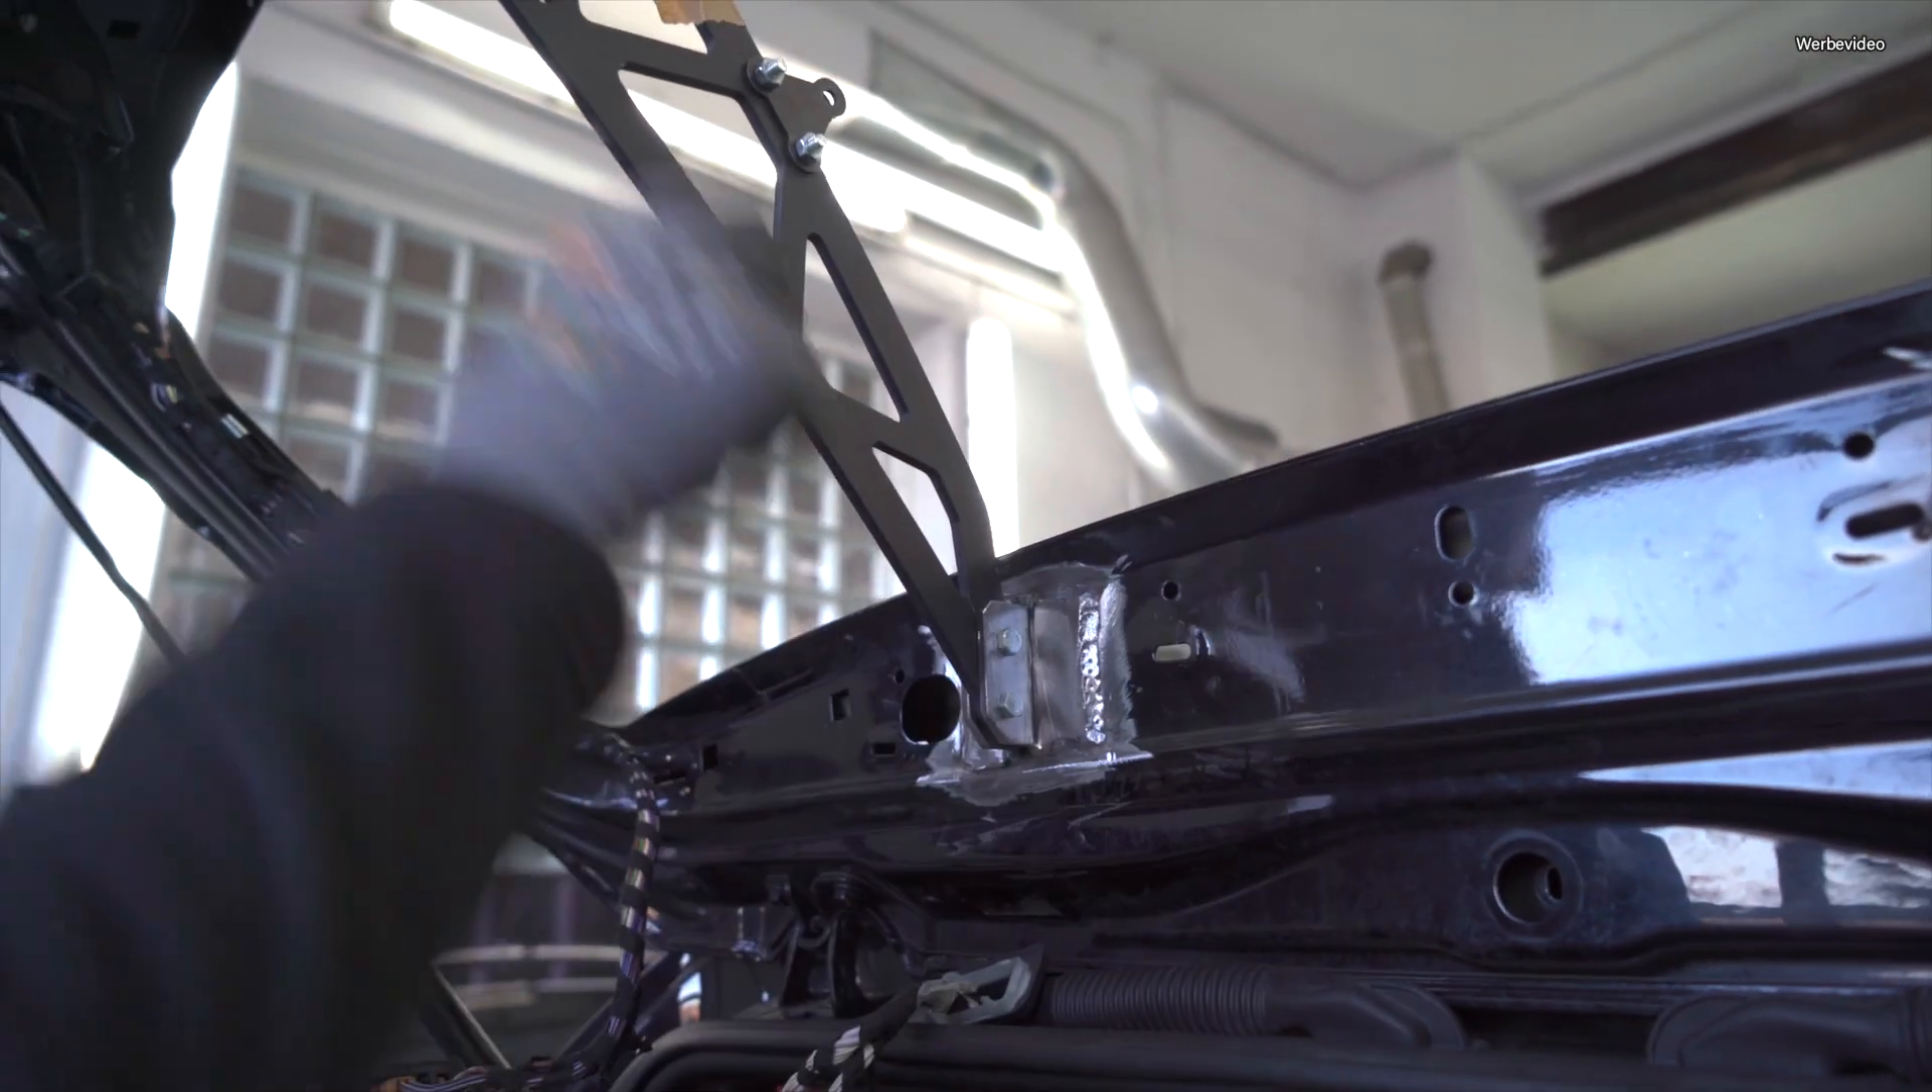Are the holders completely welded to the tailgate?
Yes.